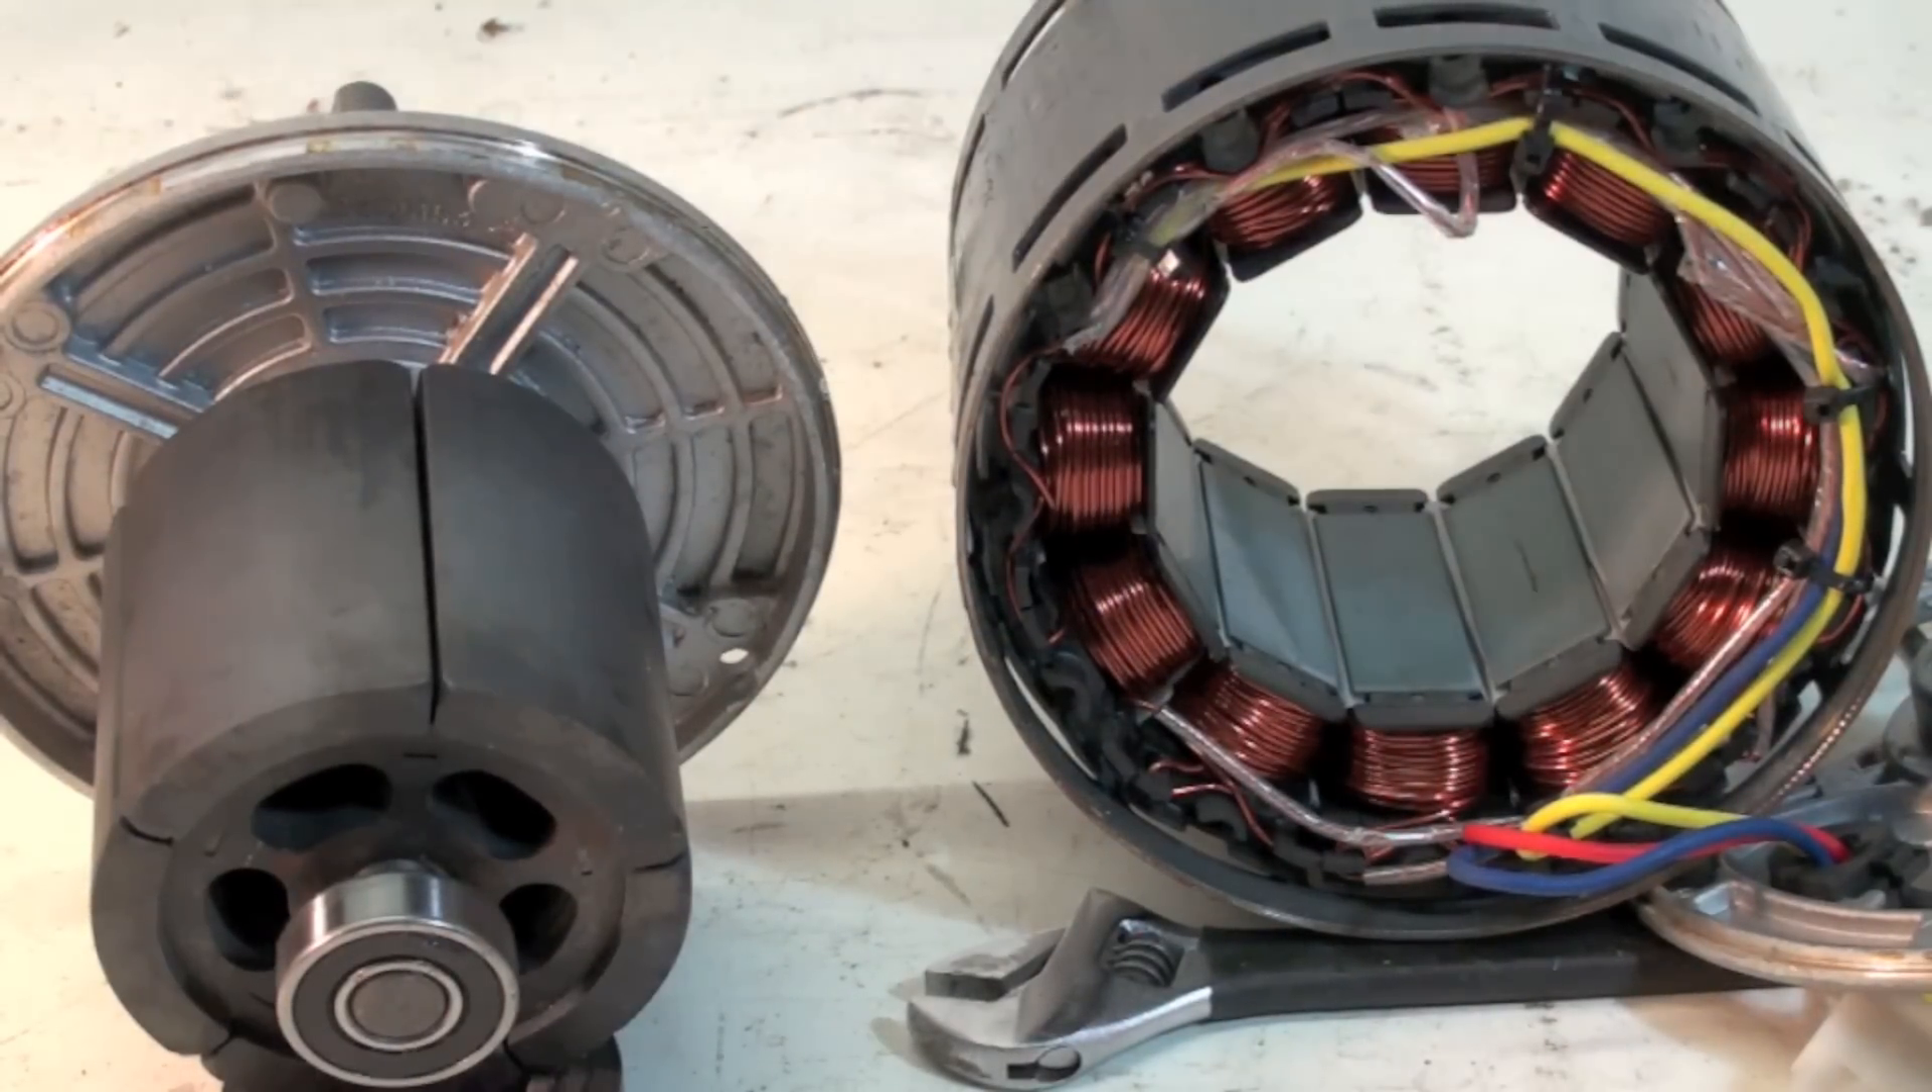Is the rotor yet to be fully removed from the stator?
No.